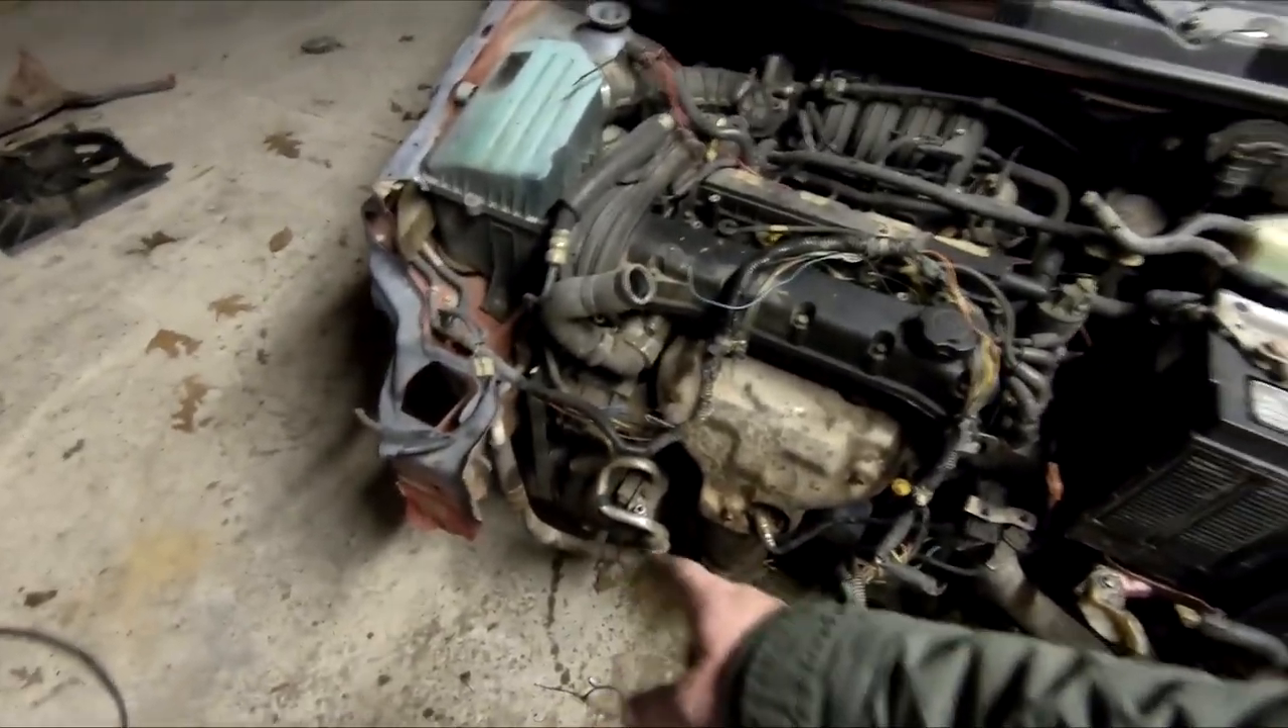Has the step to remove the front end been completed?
Yes.